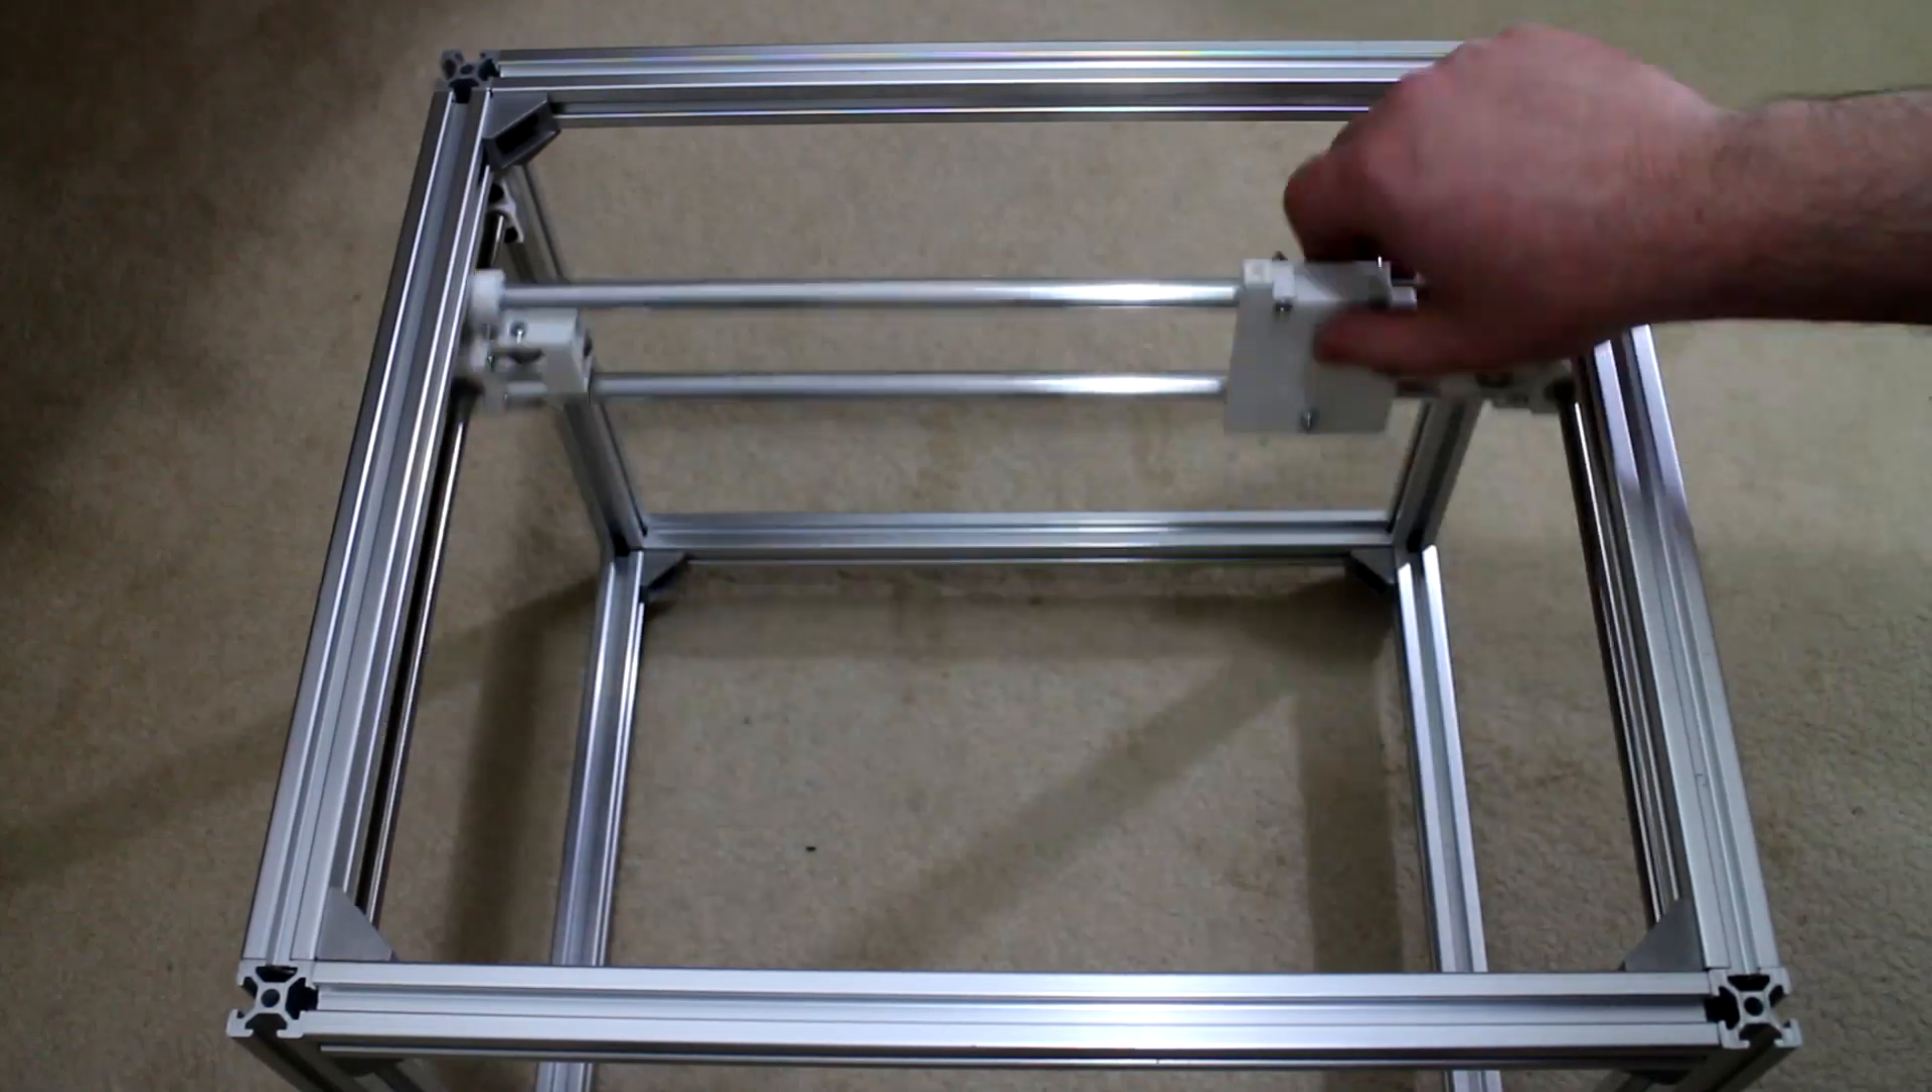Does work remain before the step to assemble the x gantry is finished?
No.